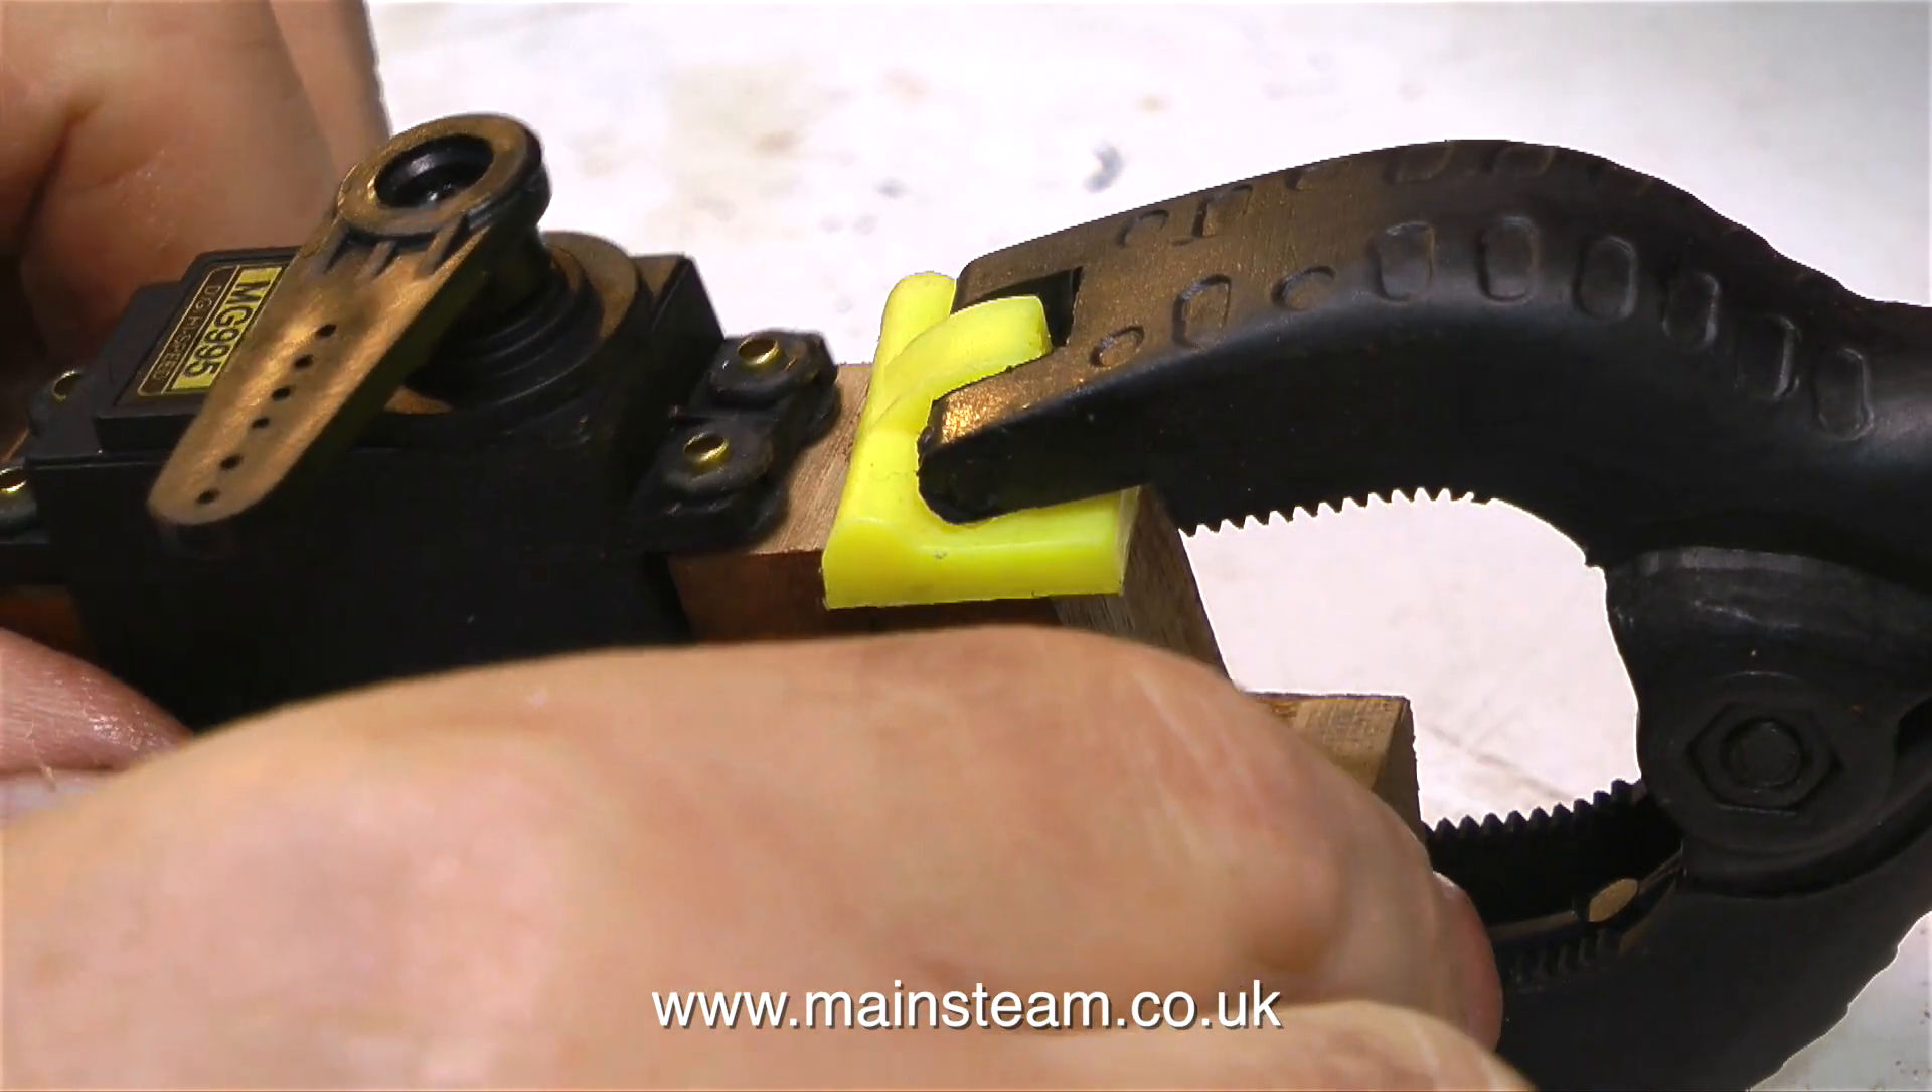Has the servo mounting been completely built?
No.